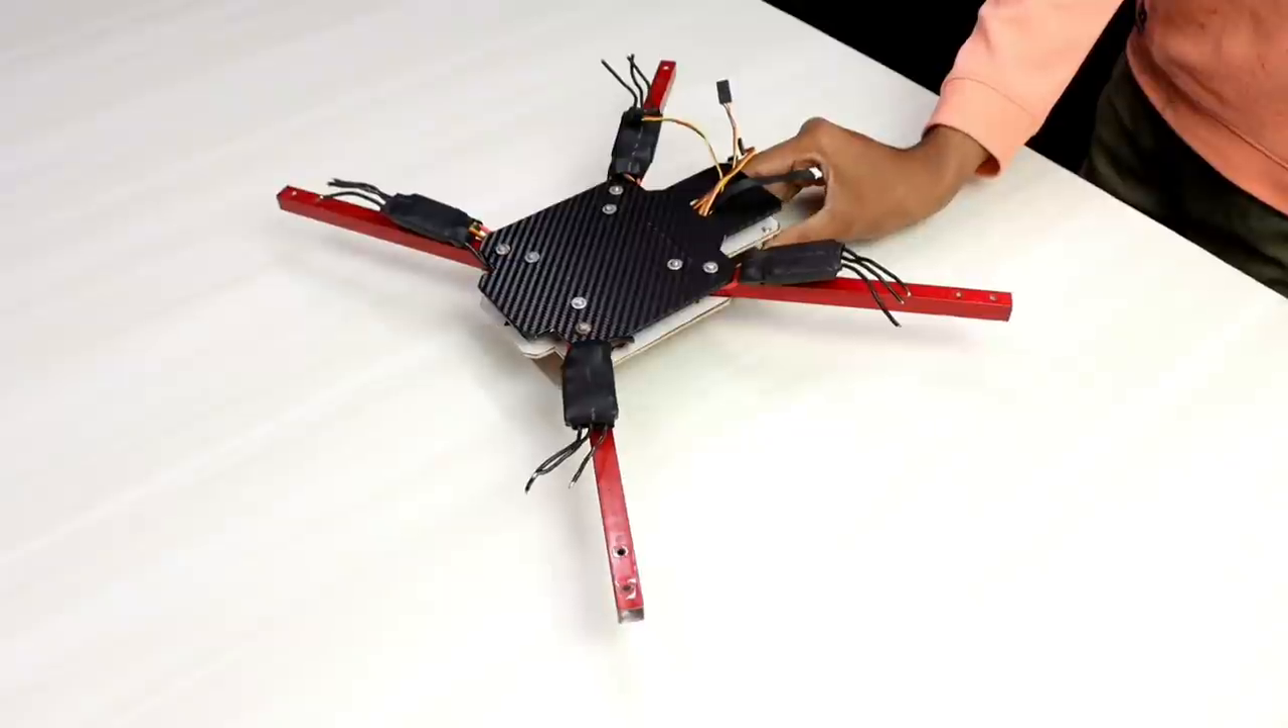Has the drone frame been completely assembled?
Yes.